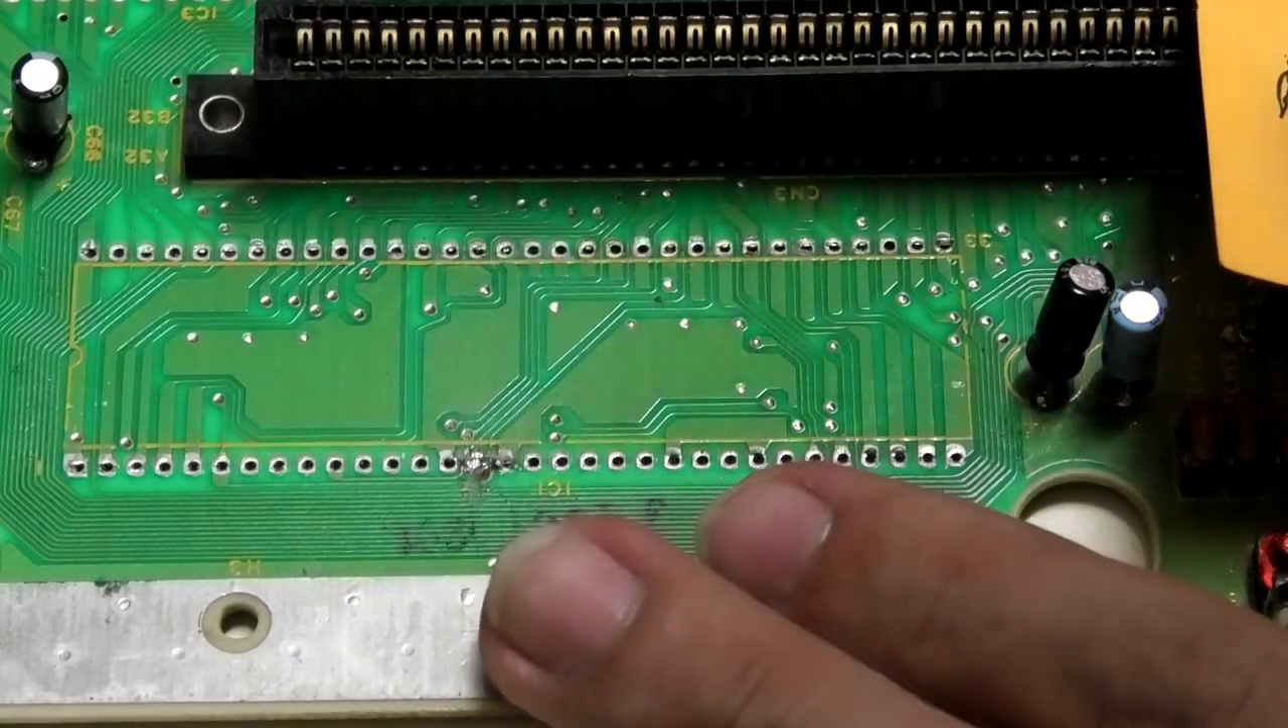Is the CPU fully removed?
Yes.